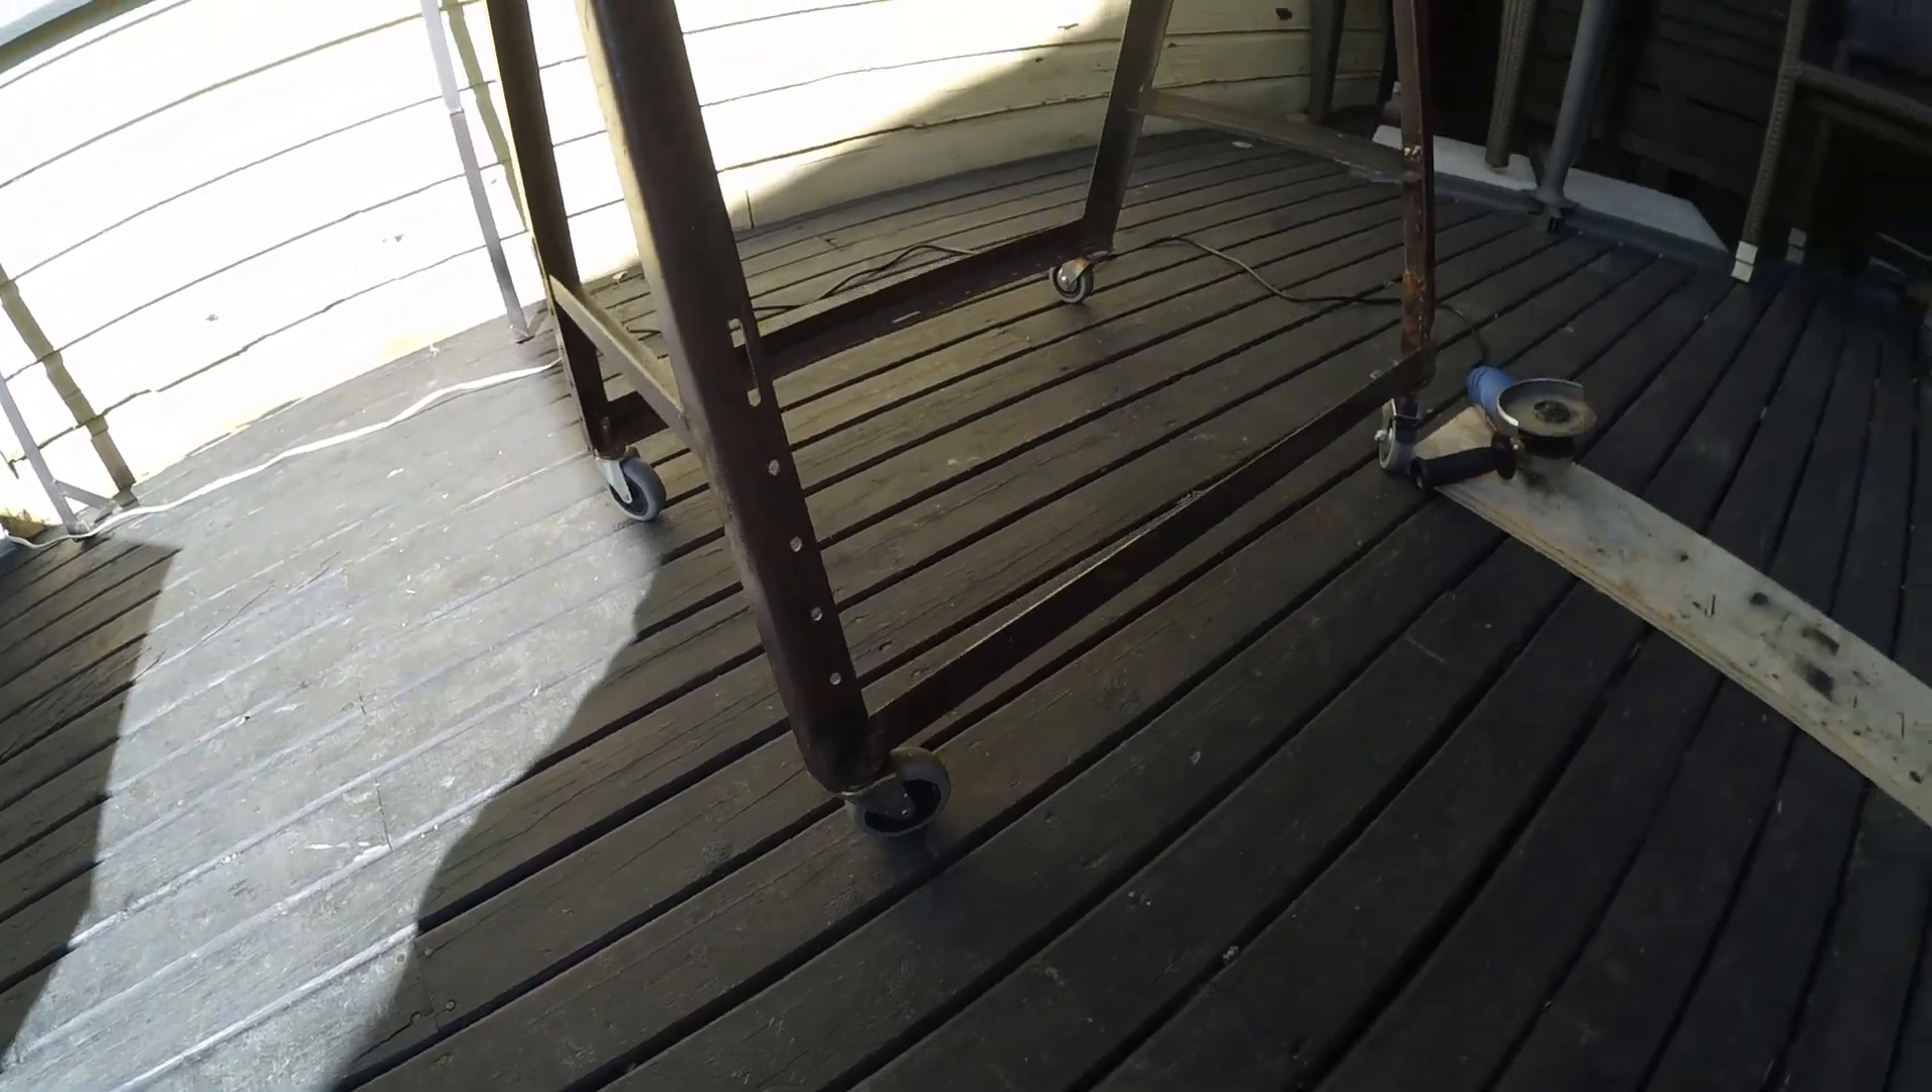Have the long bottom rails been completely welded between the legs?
Yes.